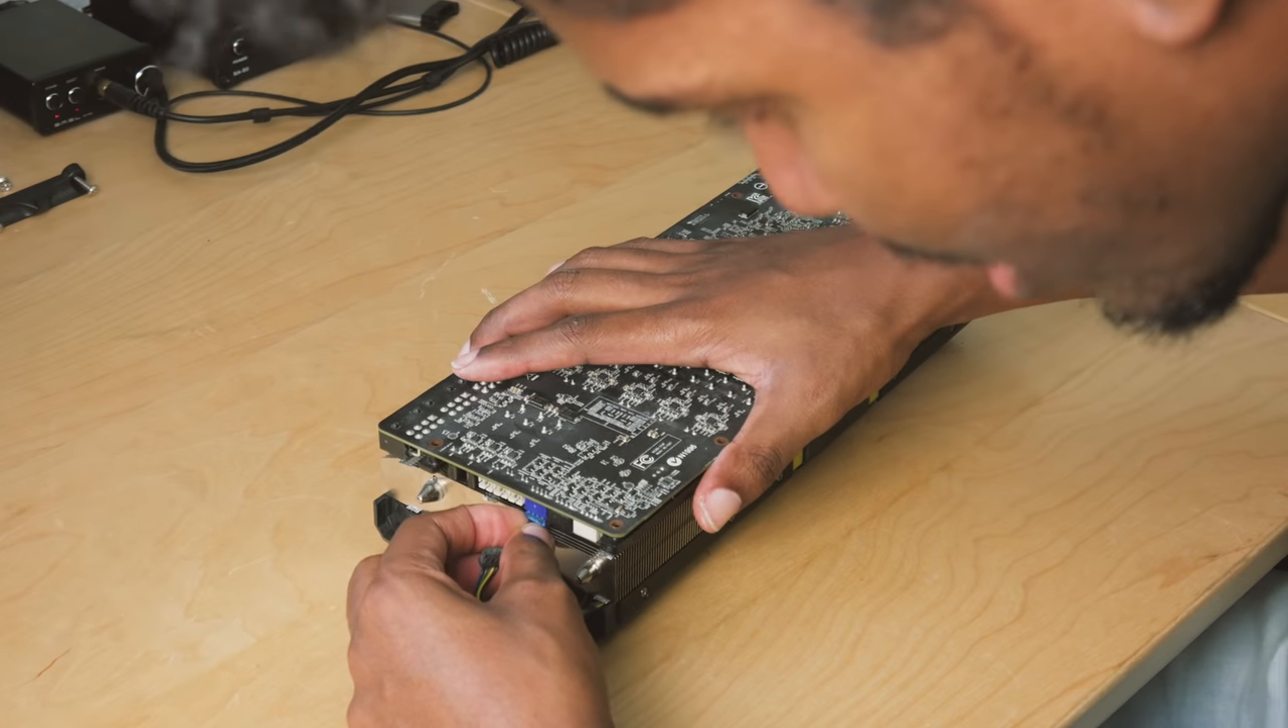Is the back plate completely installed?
No.